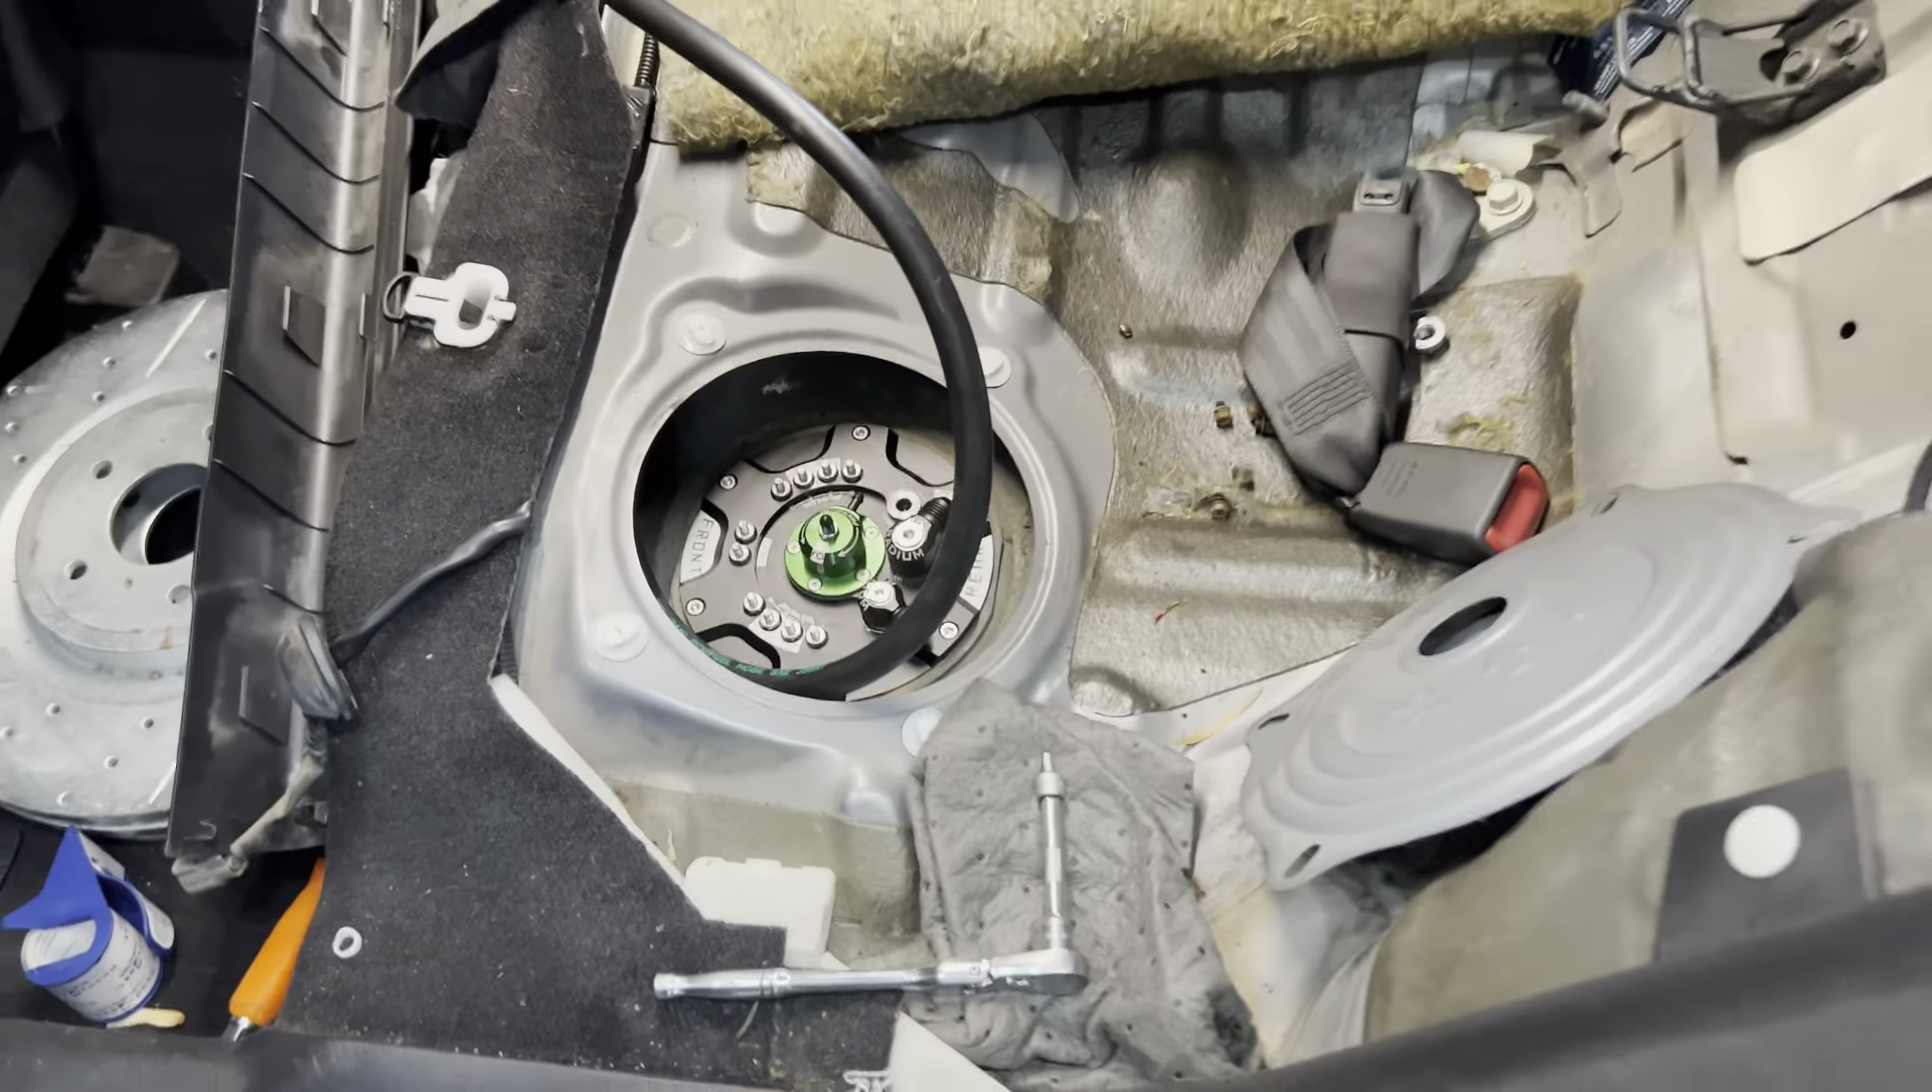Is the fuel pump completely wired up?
No.